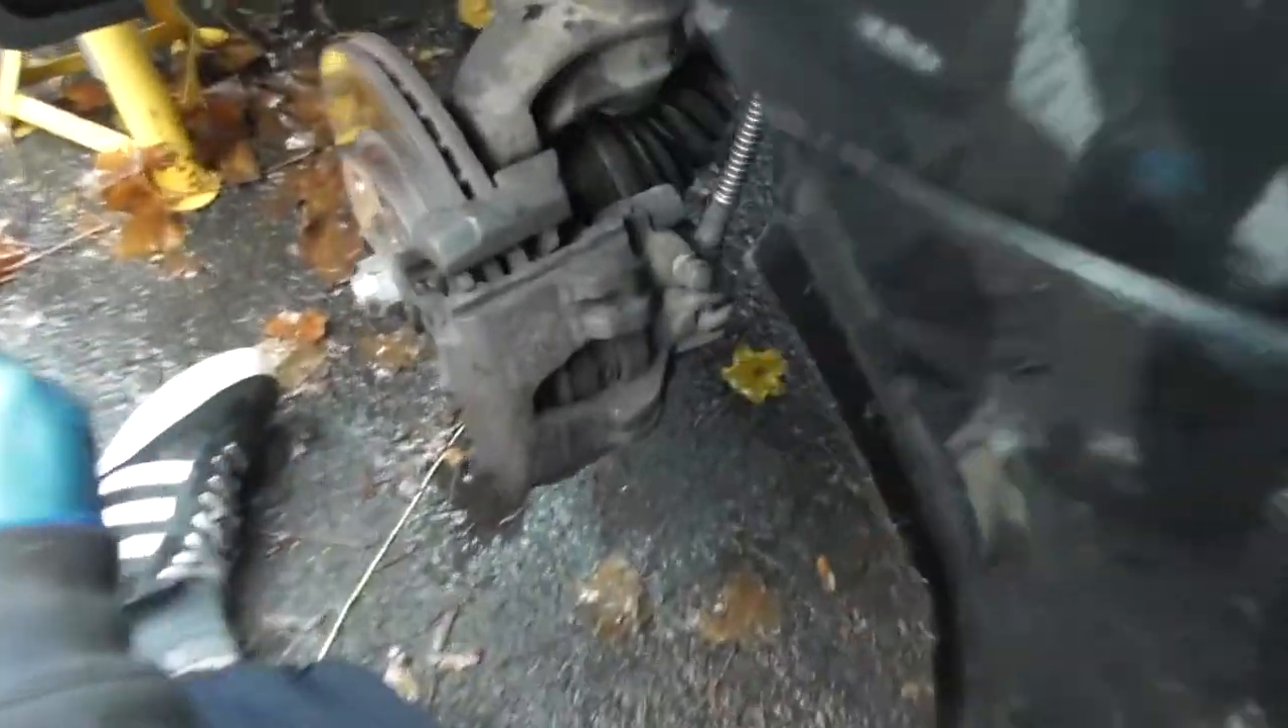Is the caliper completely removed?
No.